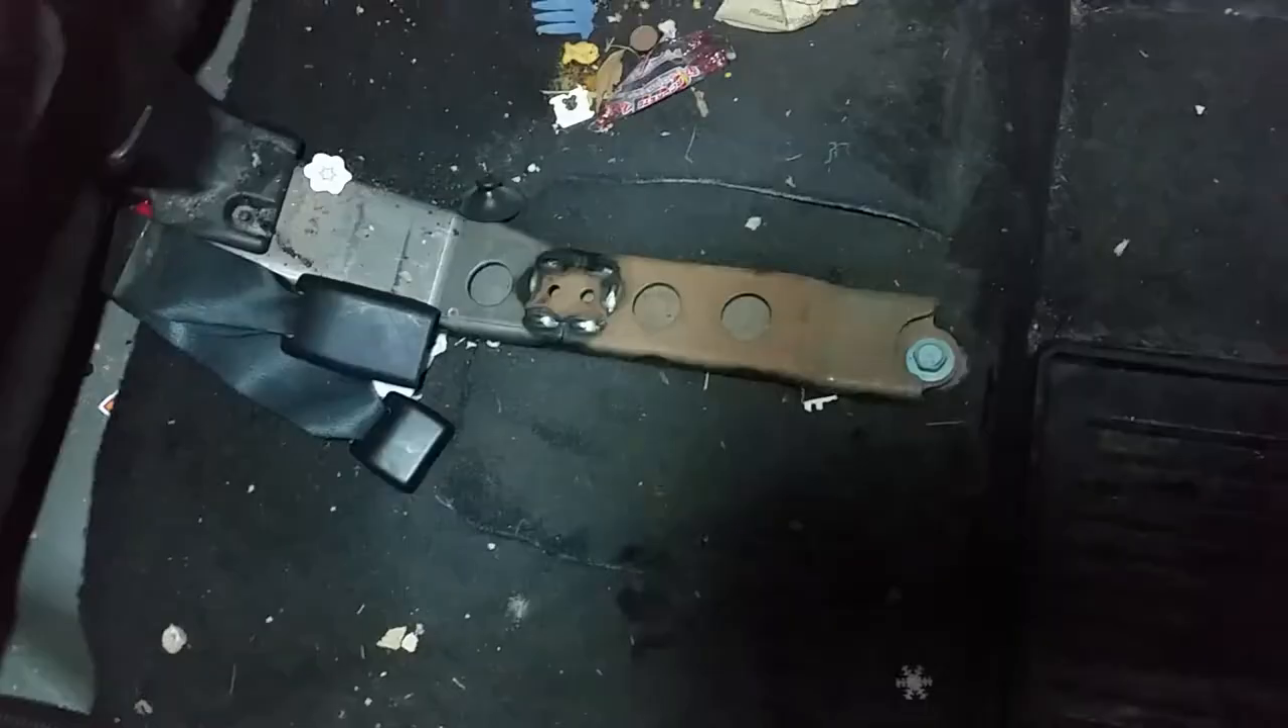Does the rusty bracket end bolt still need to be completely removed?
Yes.